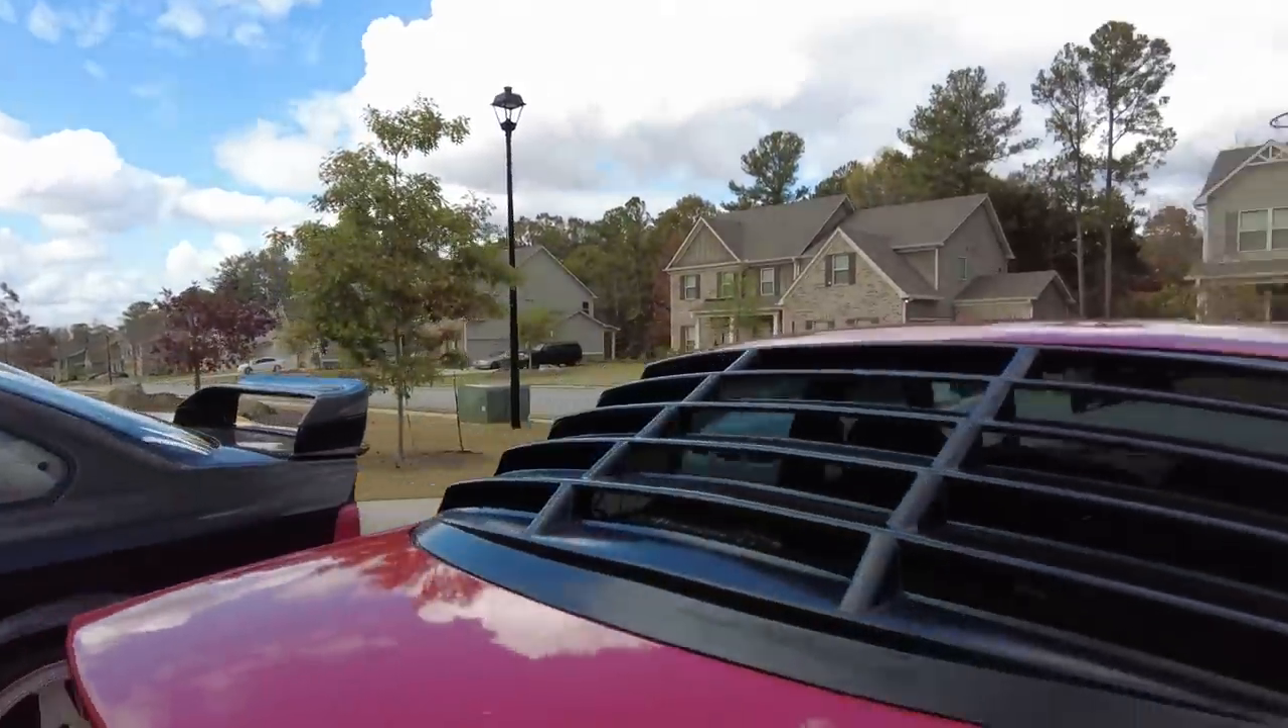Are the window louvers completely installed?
Yes.